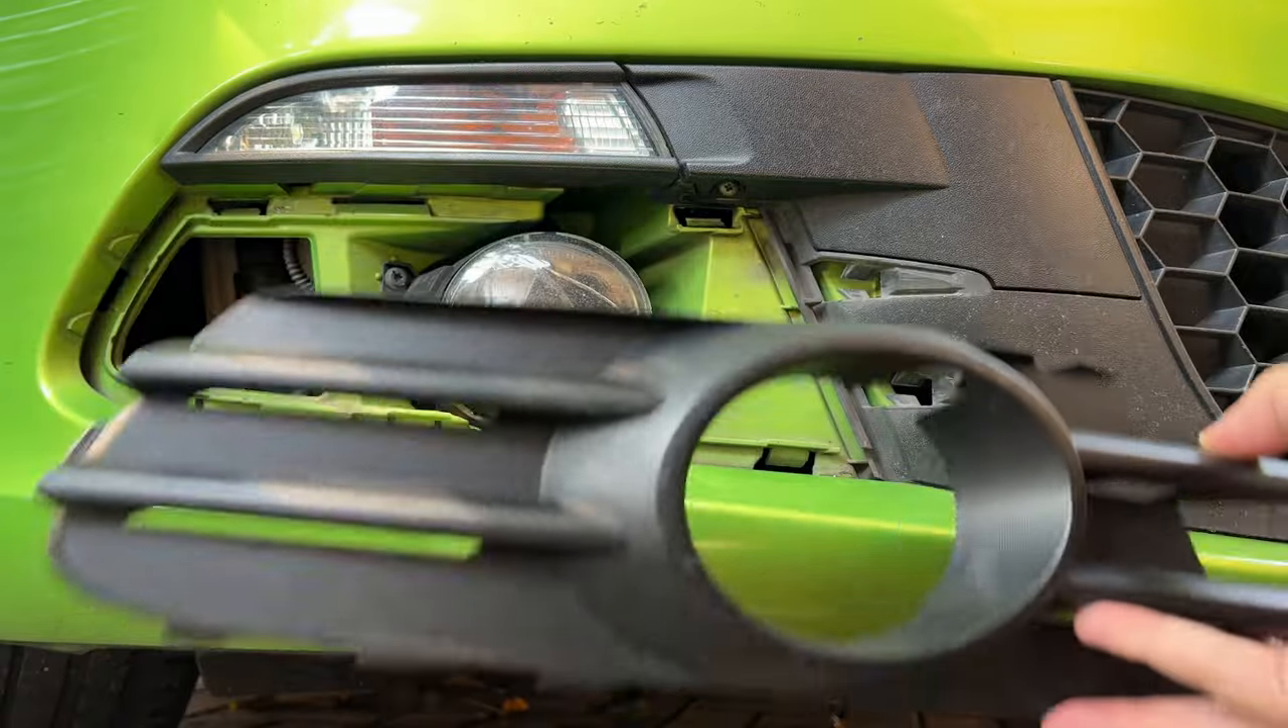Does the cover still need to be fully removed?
No.